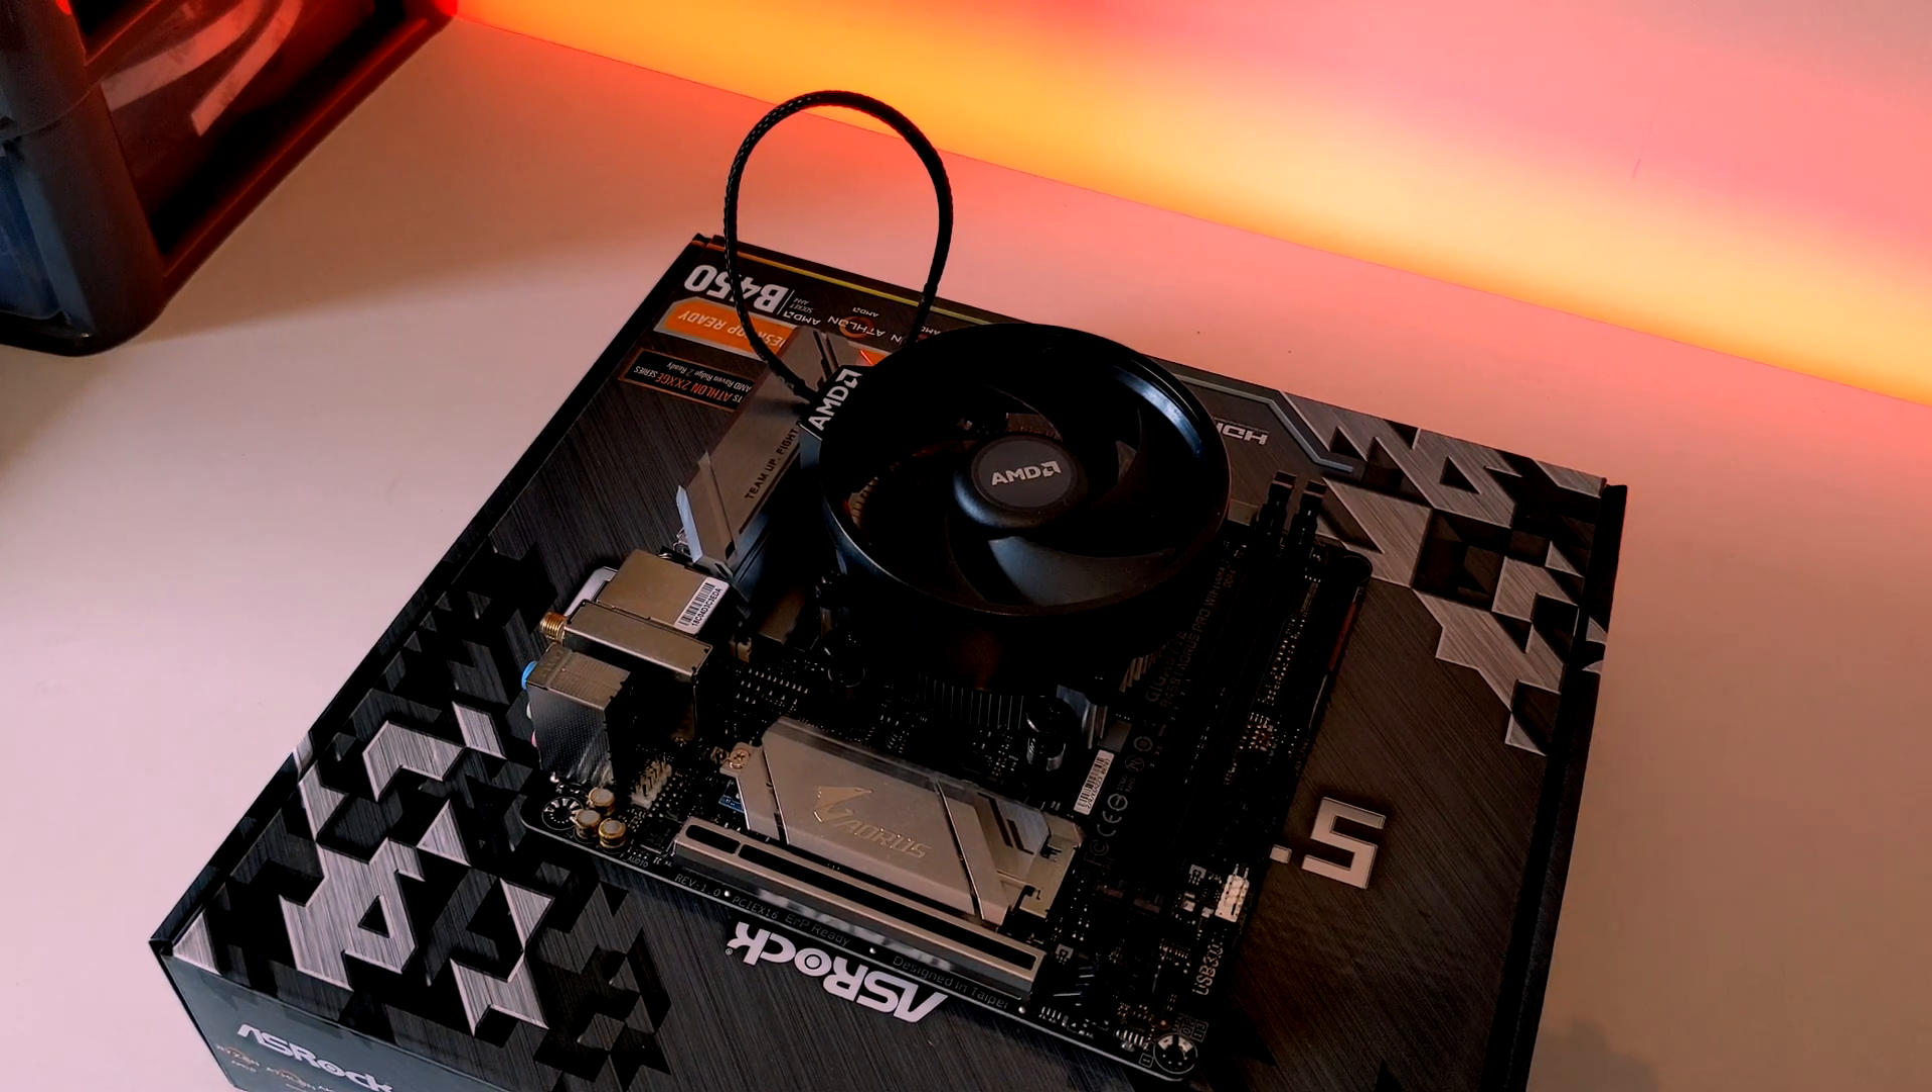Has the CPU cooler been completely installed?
Yes.